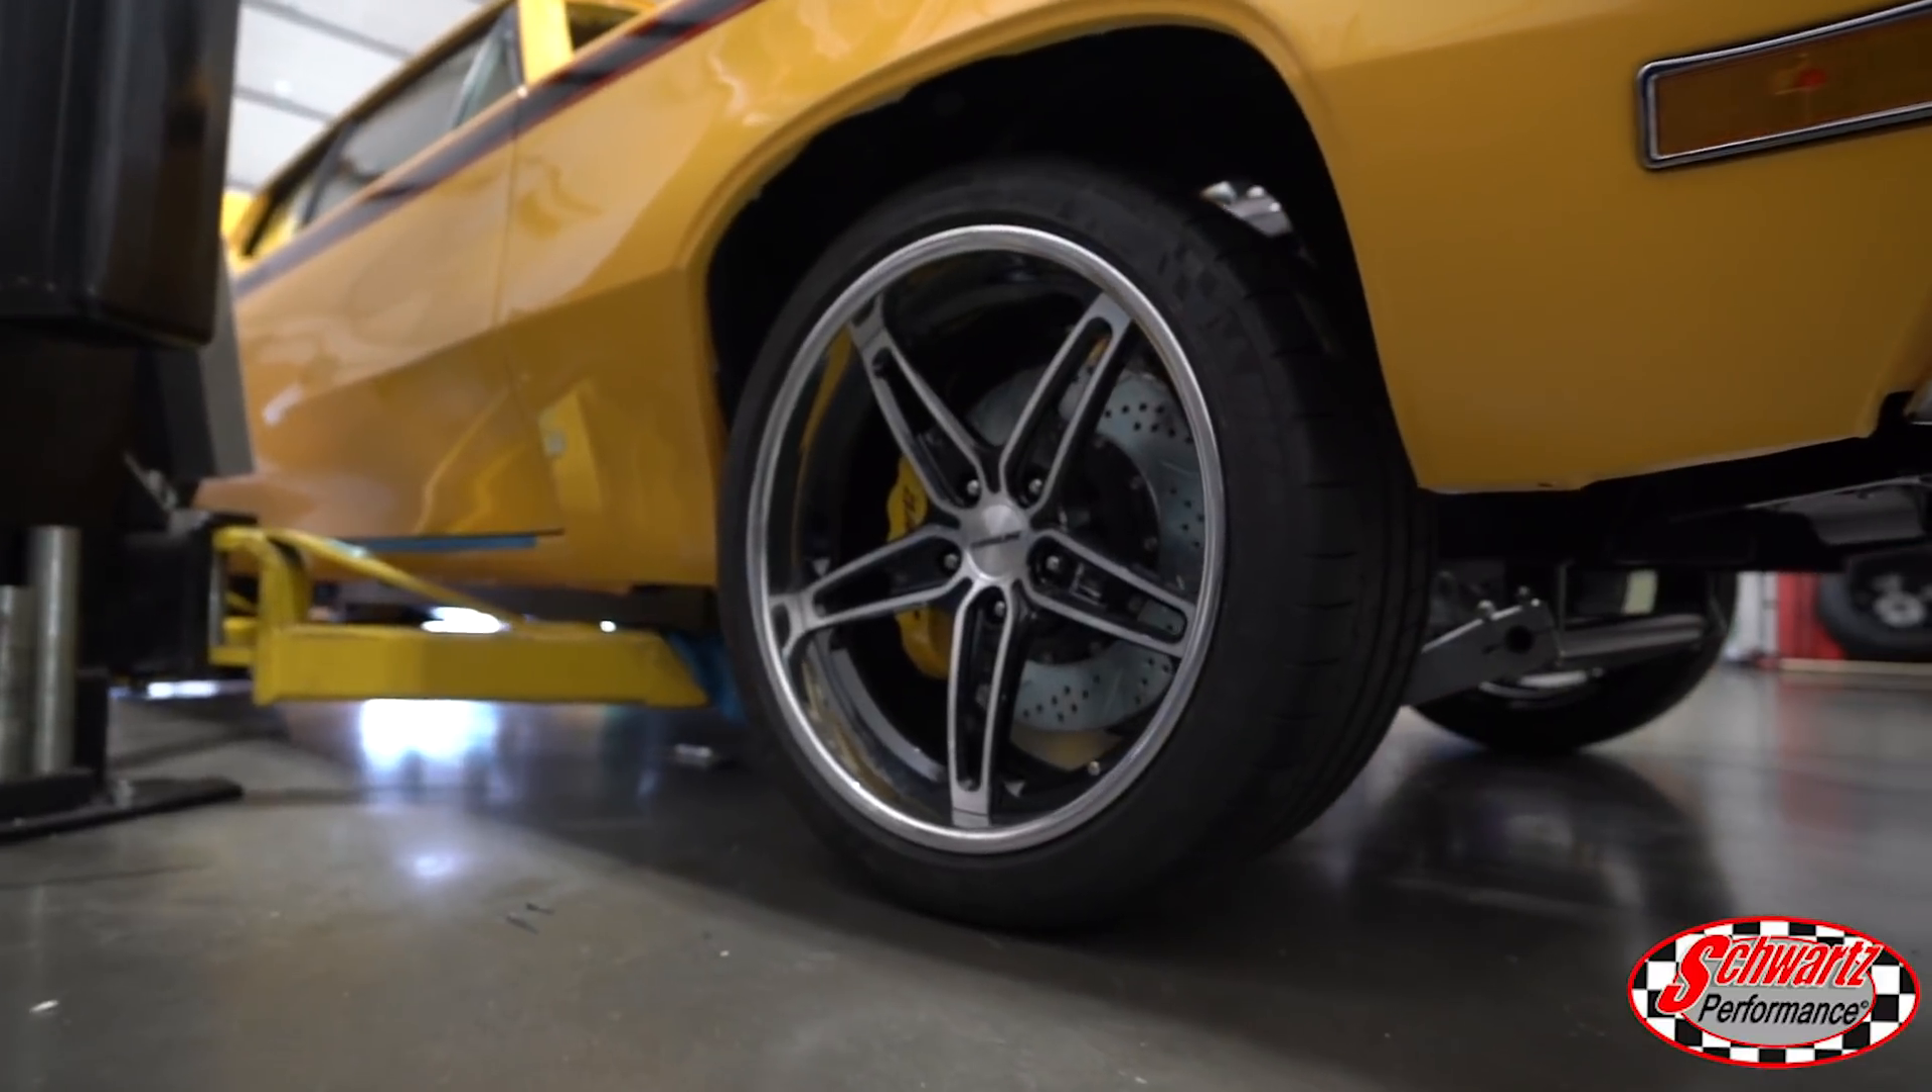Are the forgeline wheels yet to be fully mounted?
No.